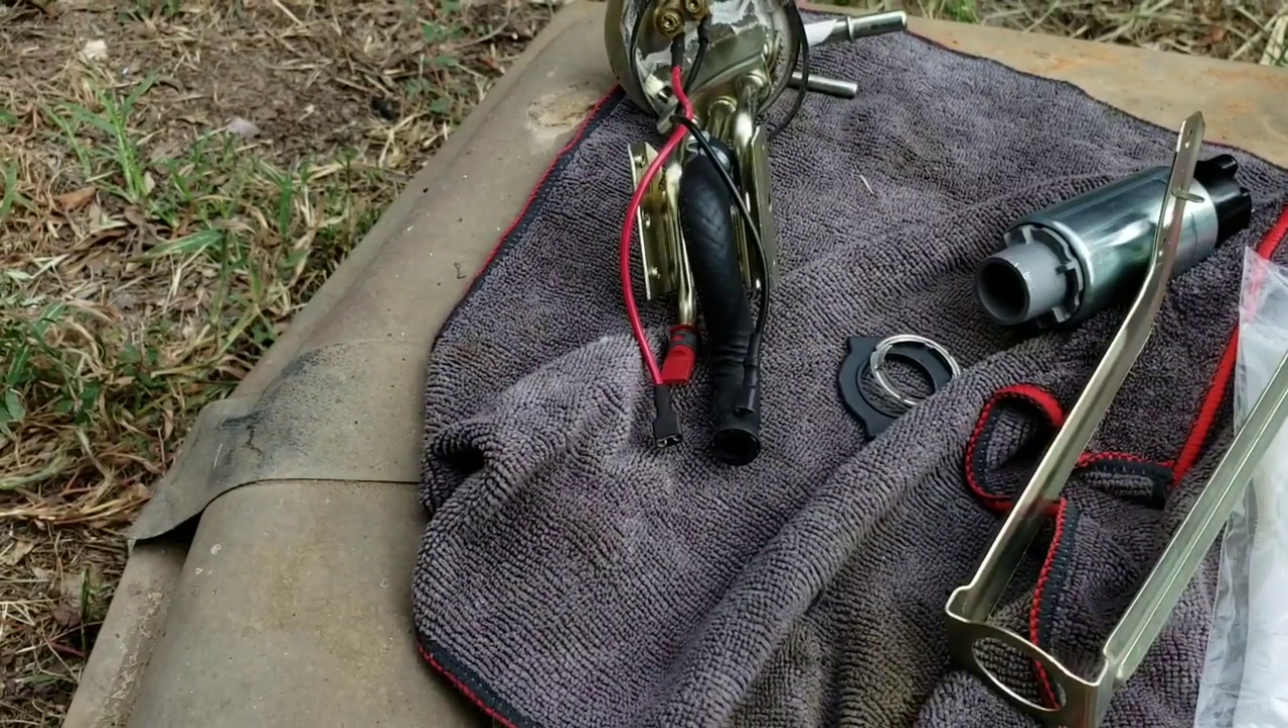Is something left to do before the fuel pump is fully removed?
No.